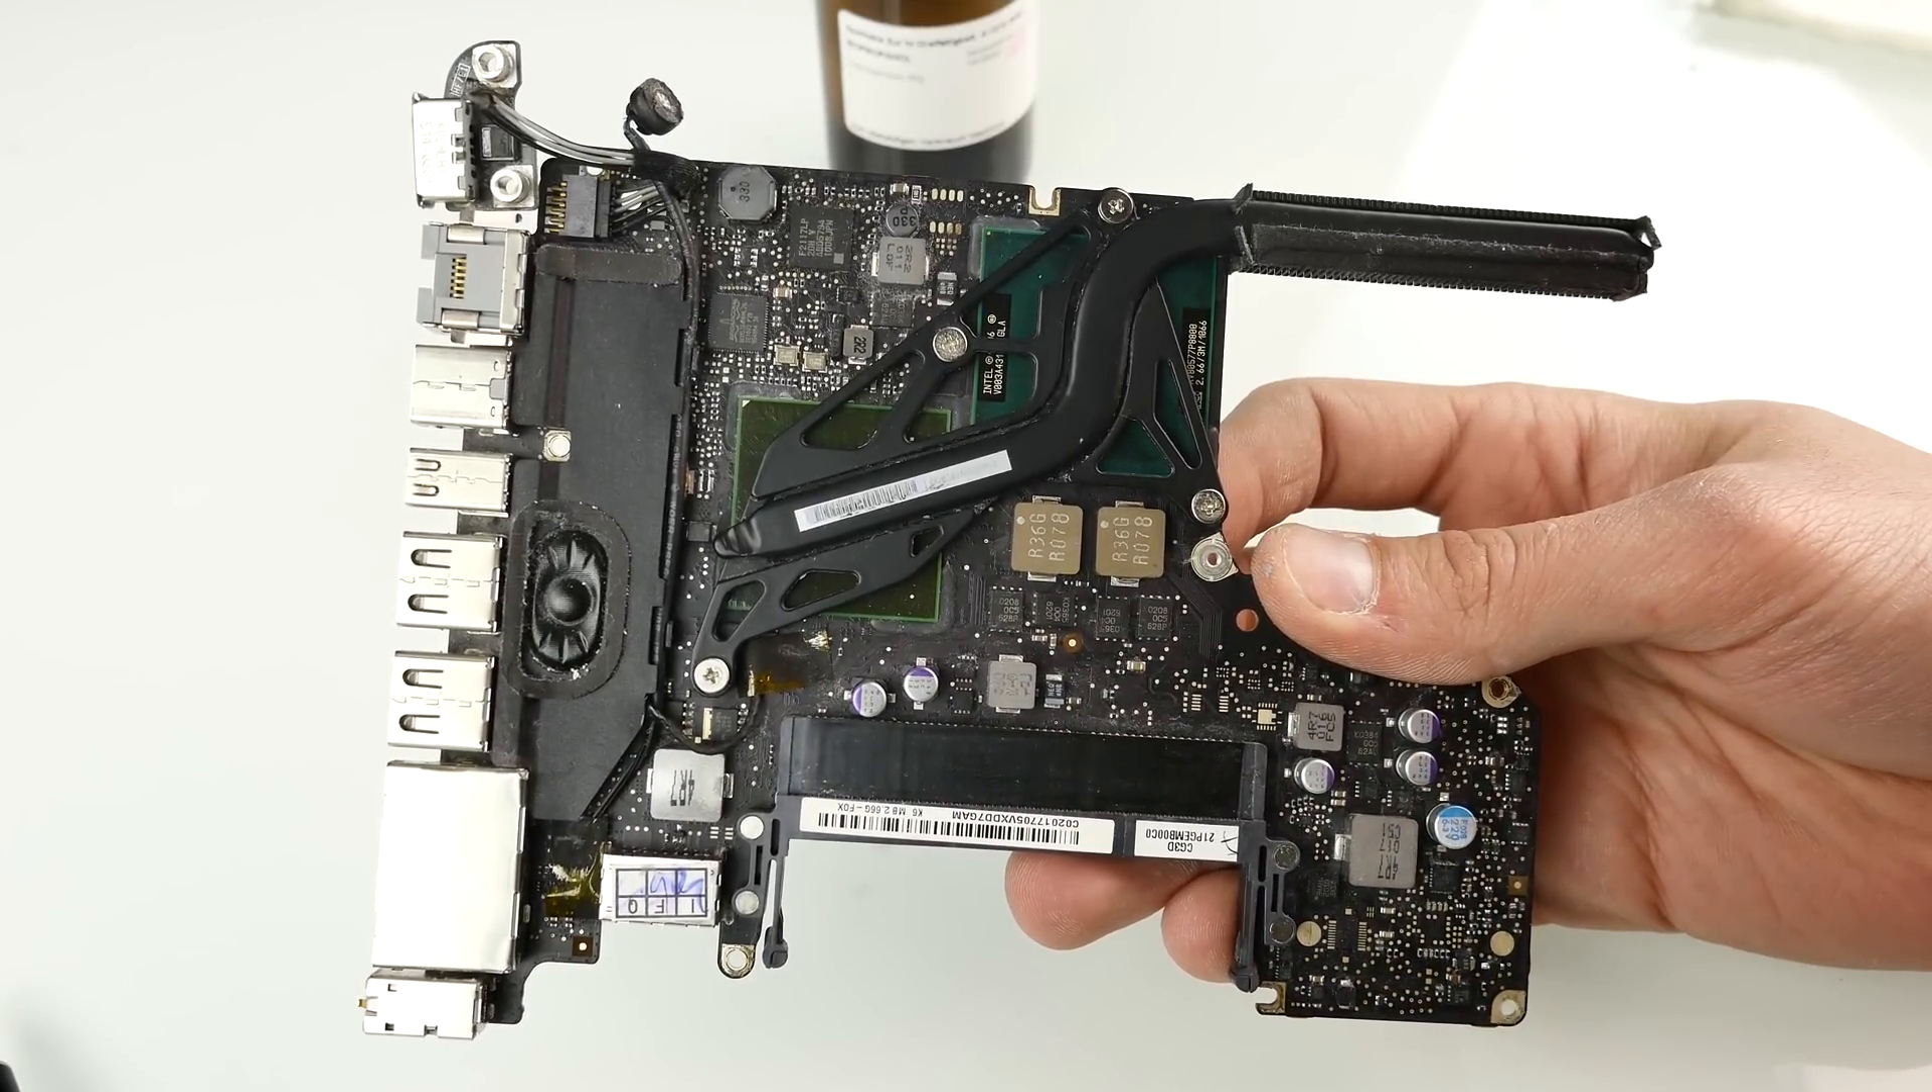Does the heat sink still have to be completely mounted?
No.